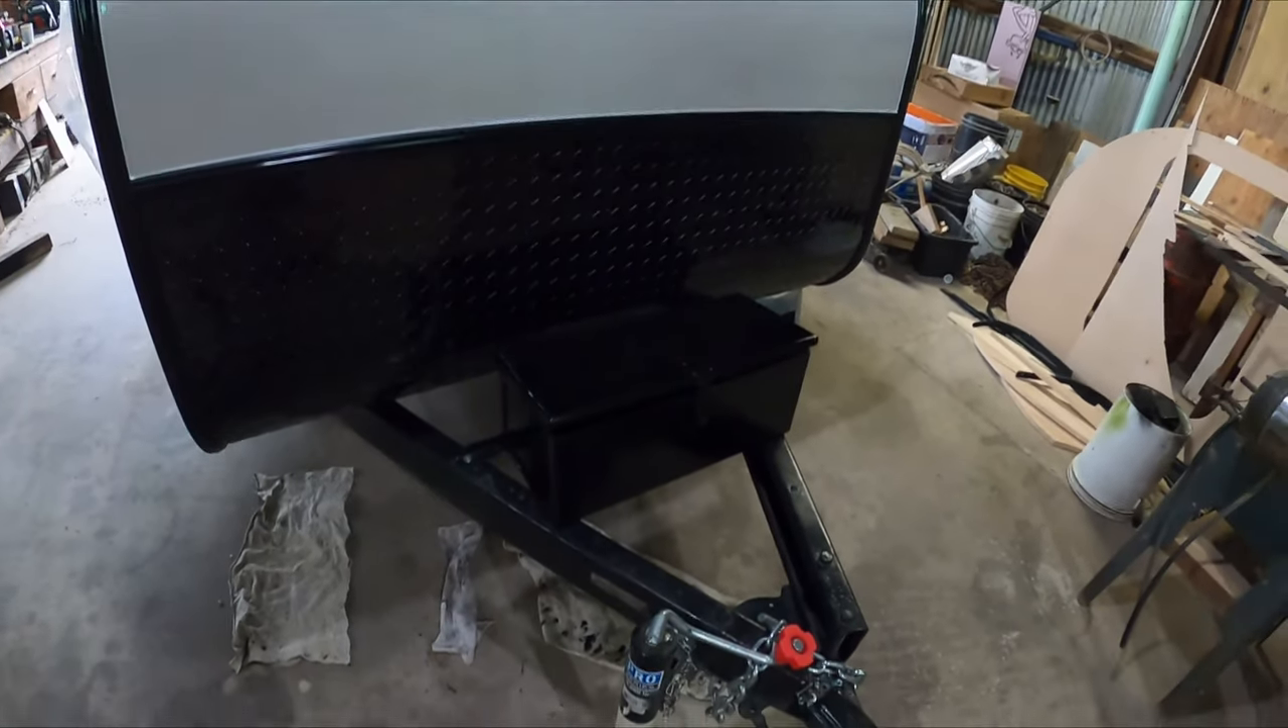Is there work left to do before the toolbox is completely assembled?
No.